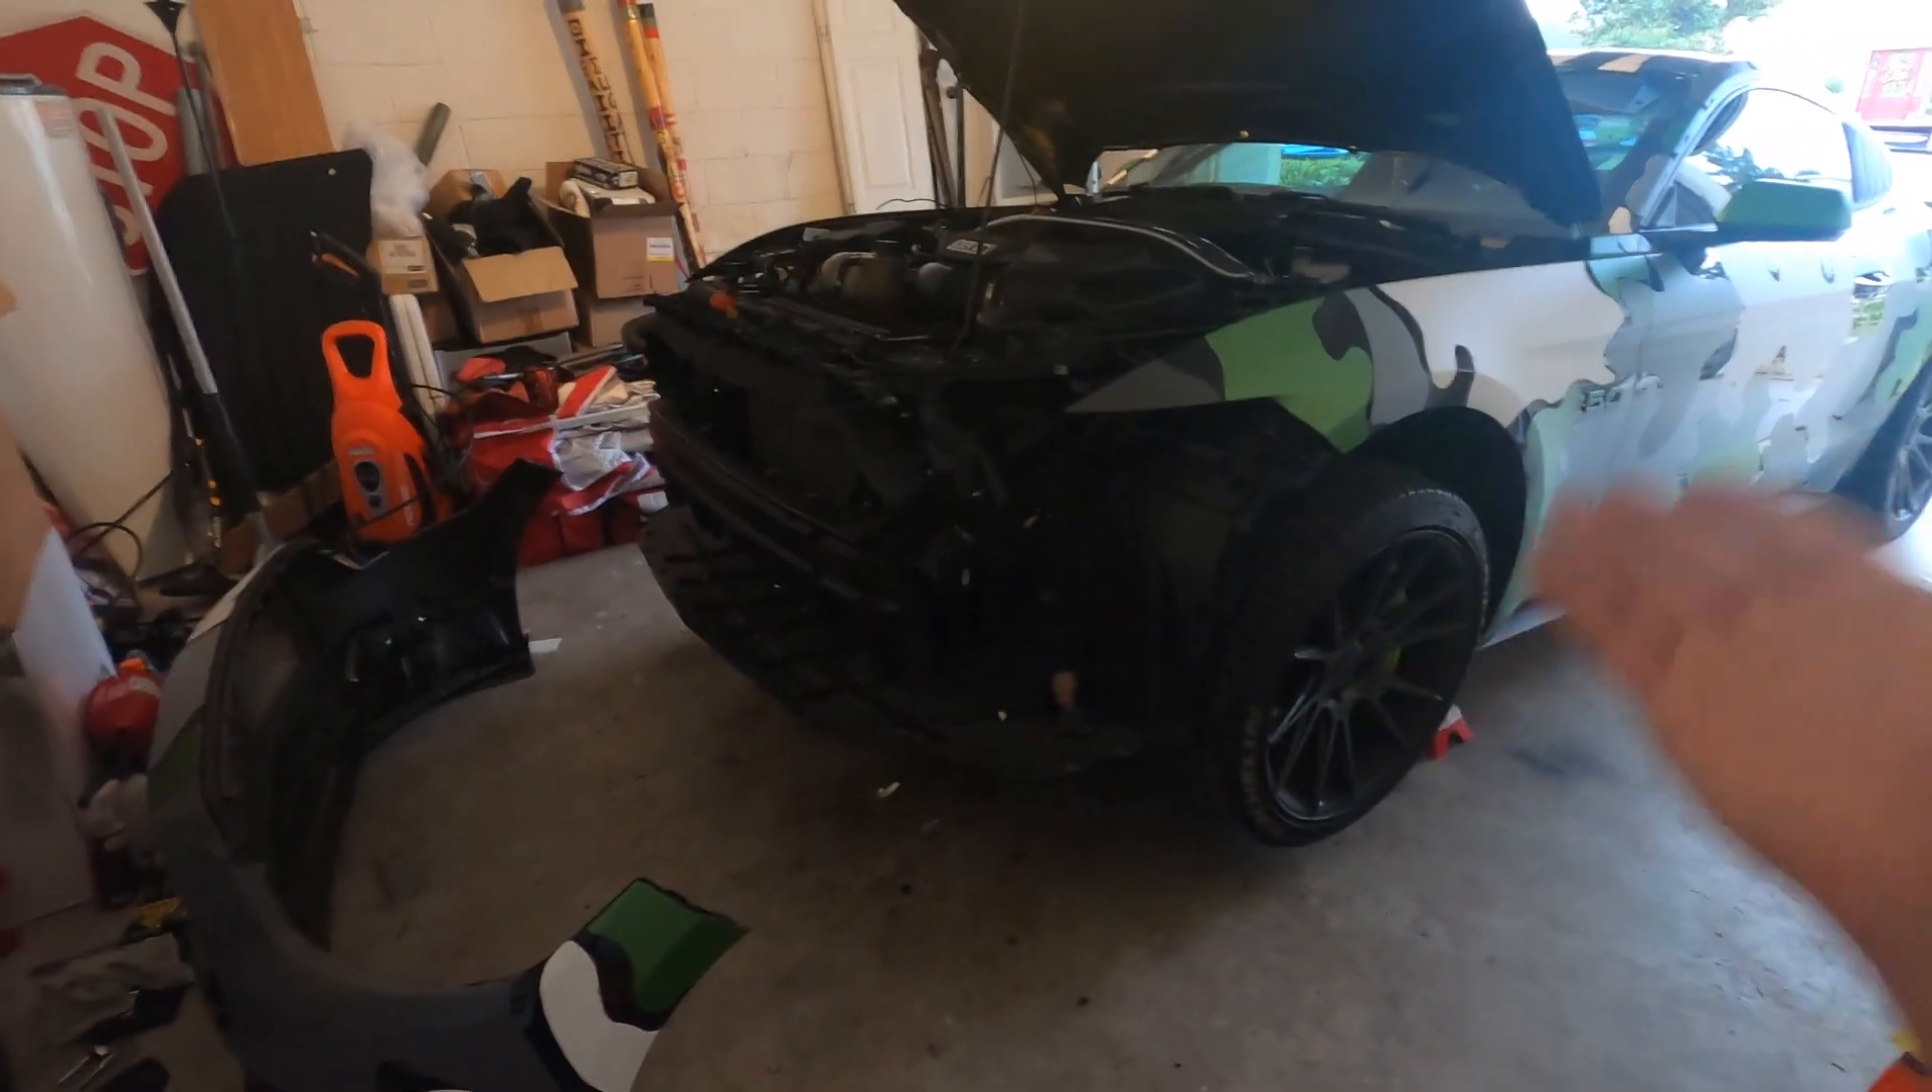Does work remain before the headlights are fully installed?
Yes.